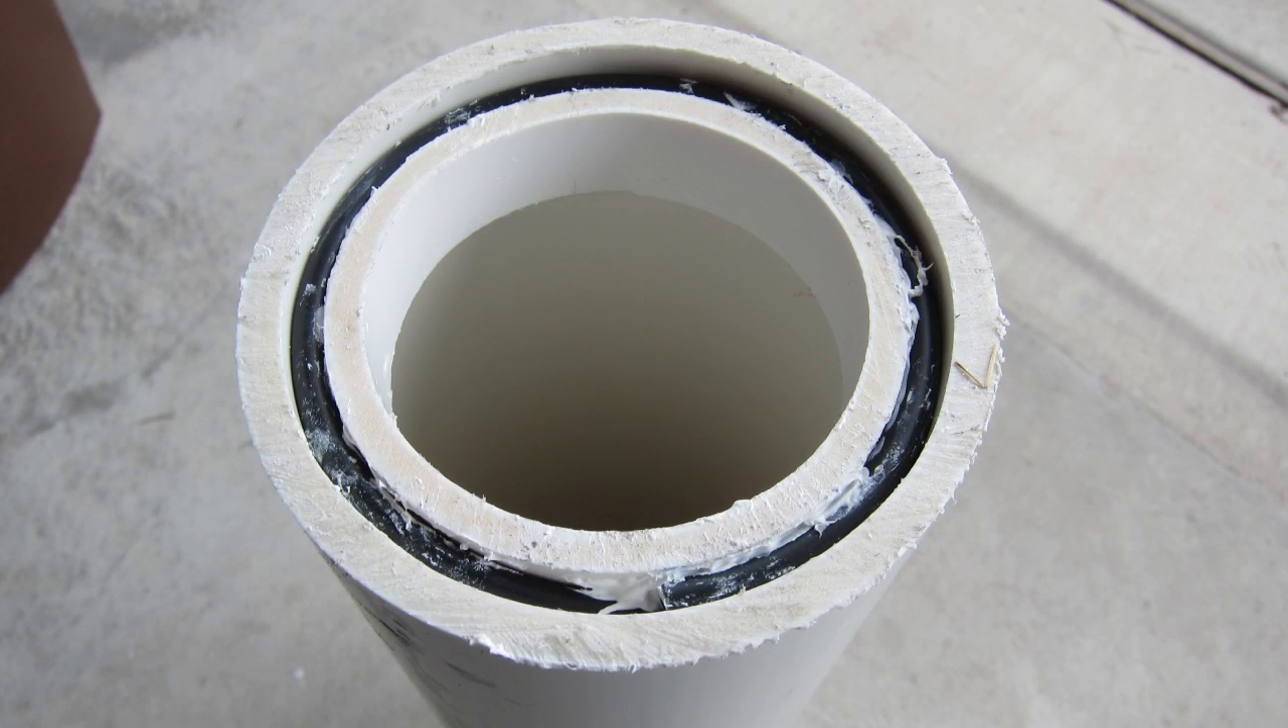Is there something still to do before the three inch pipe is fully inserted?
No.